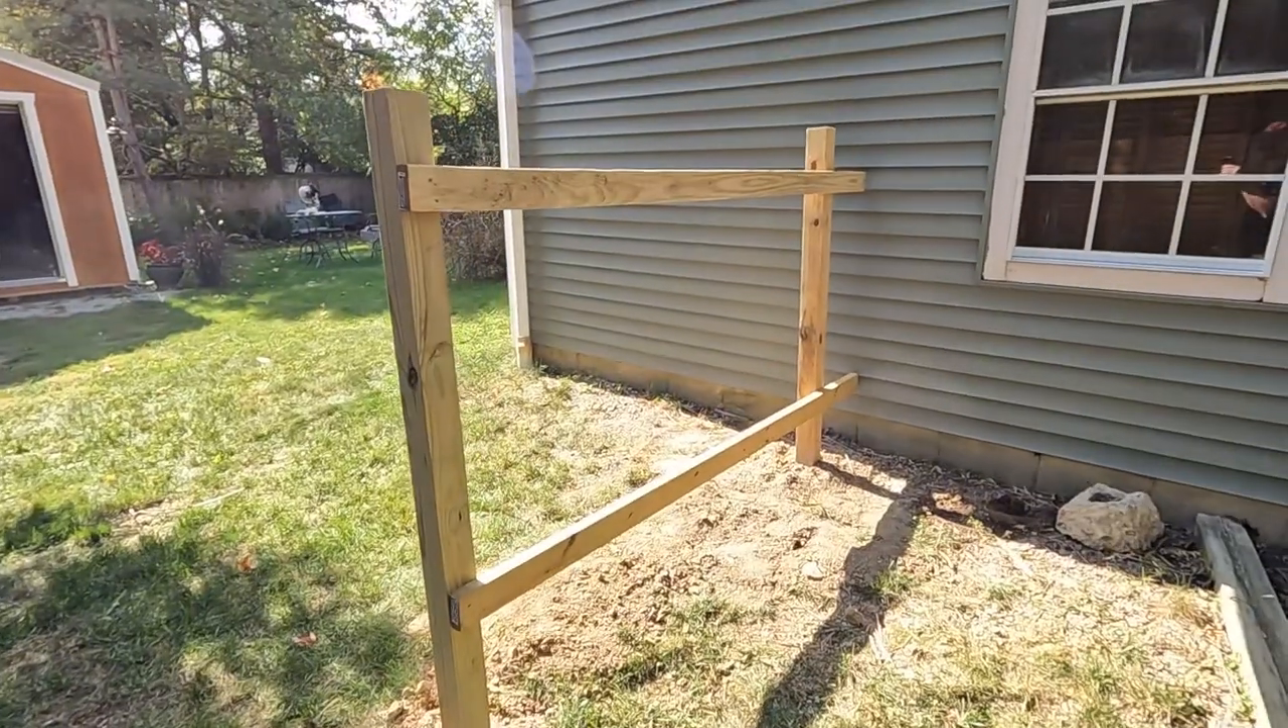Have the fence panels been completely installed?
No.